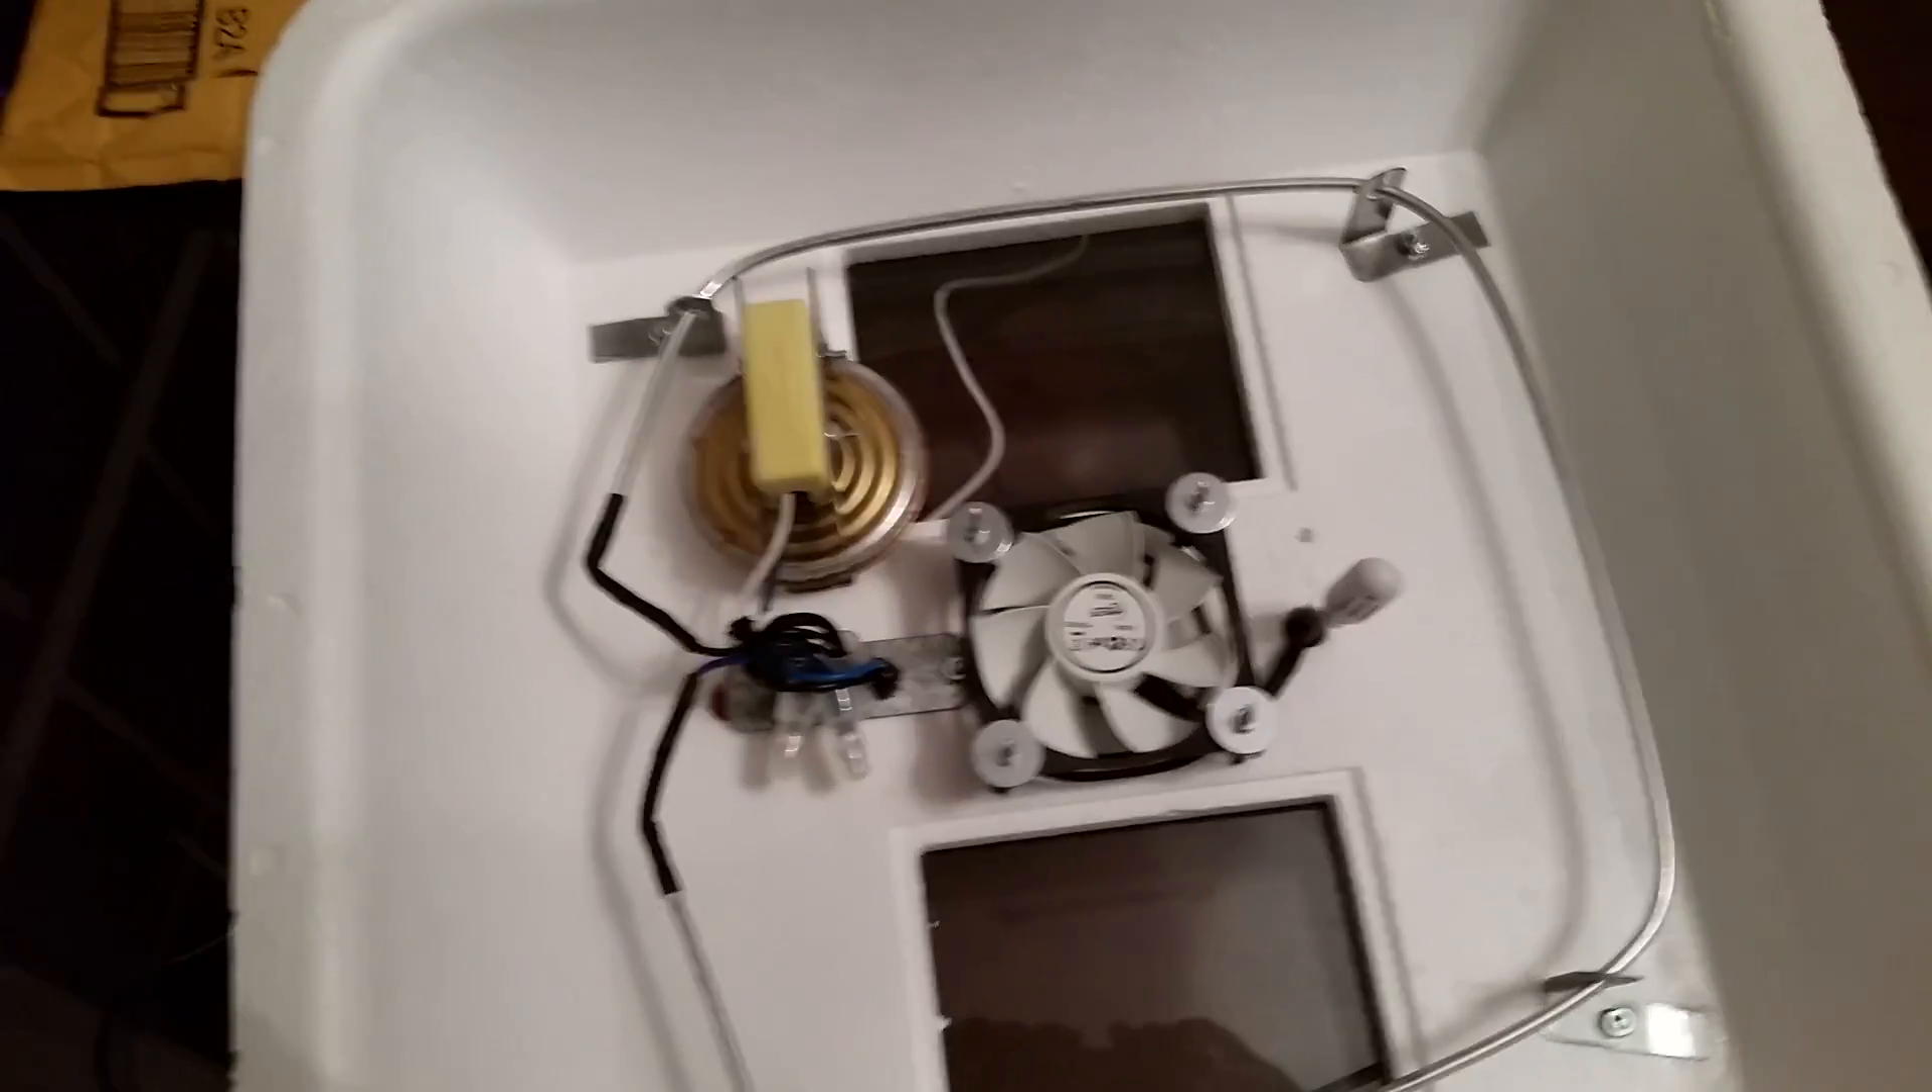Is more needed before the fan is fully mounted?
No.